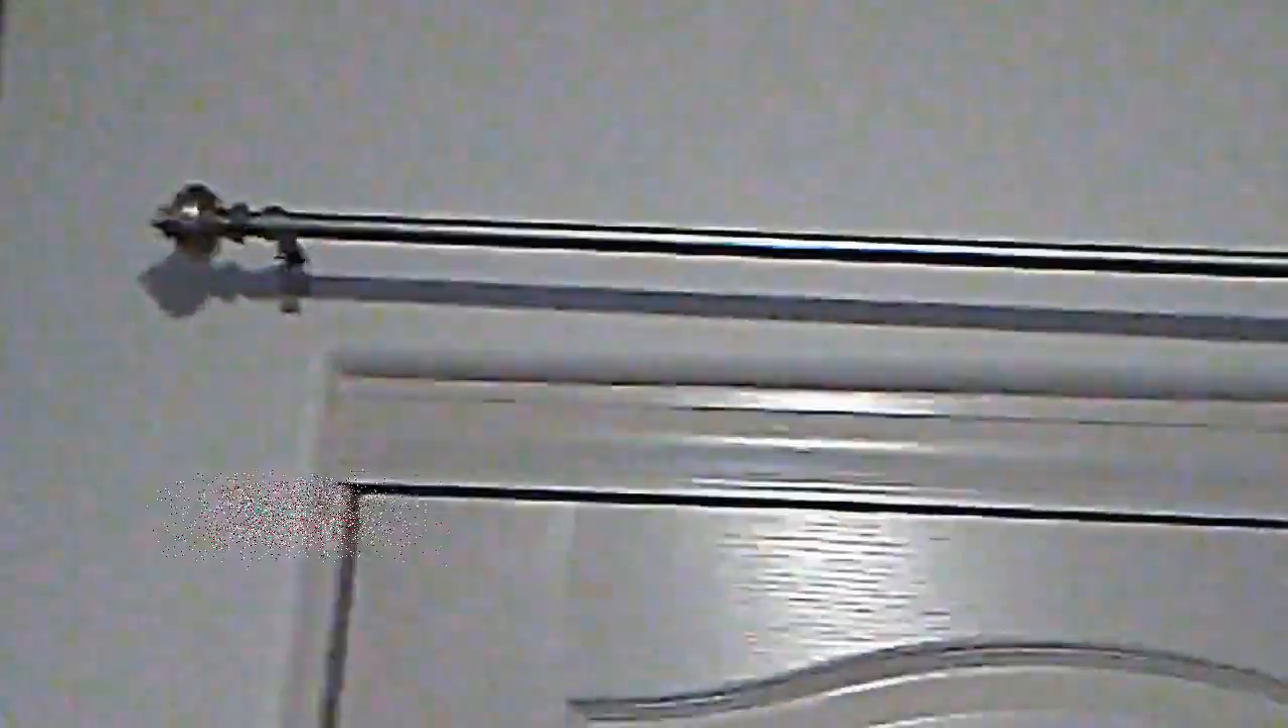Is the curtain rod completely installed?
Yes.